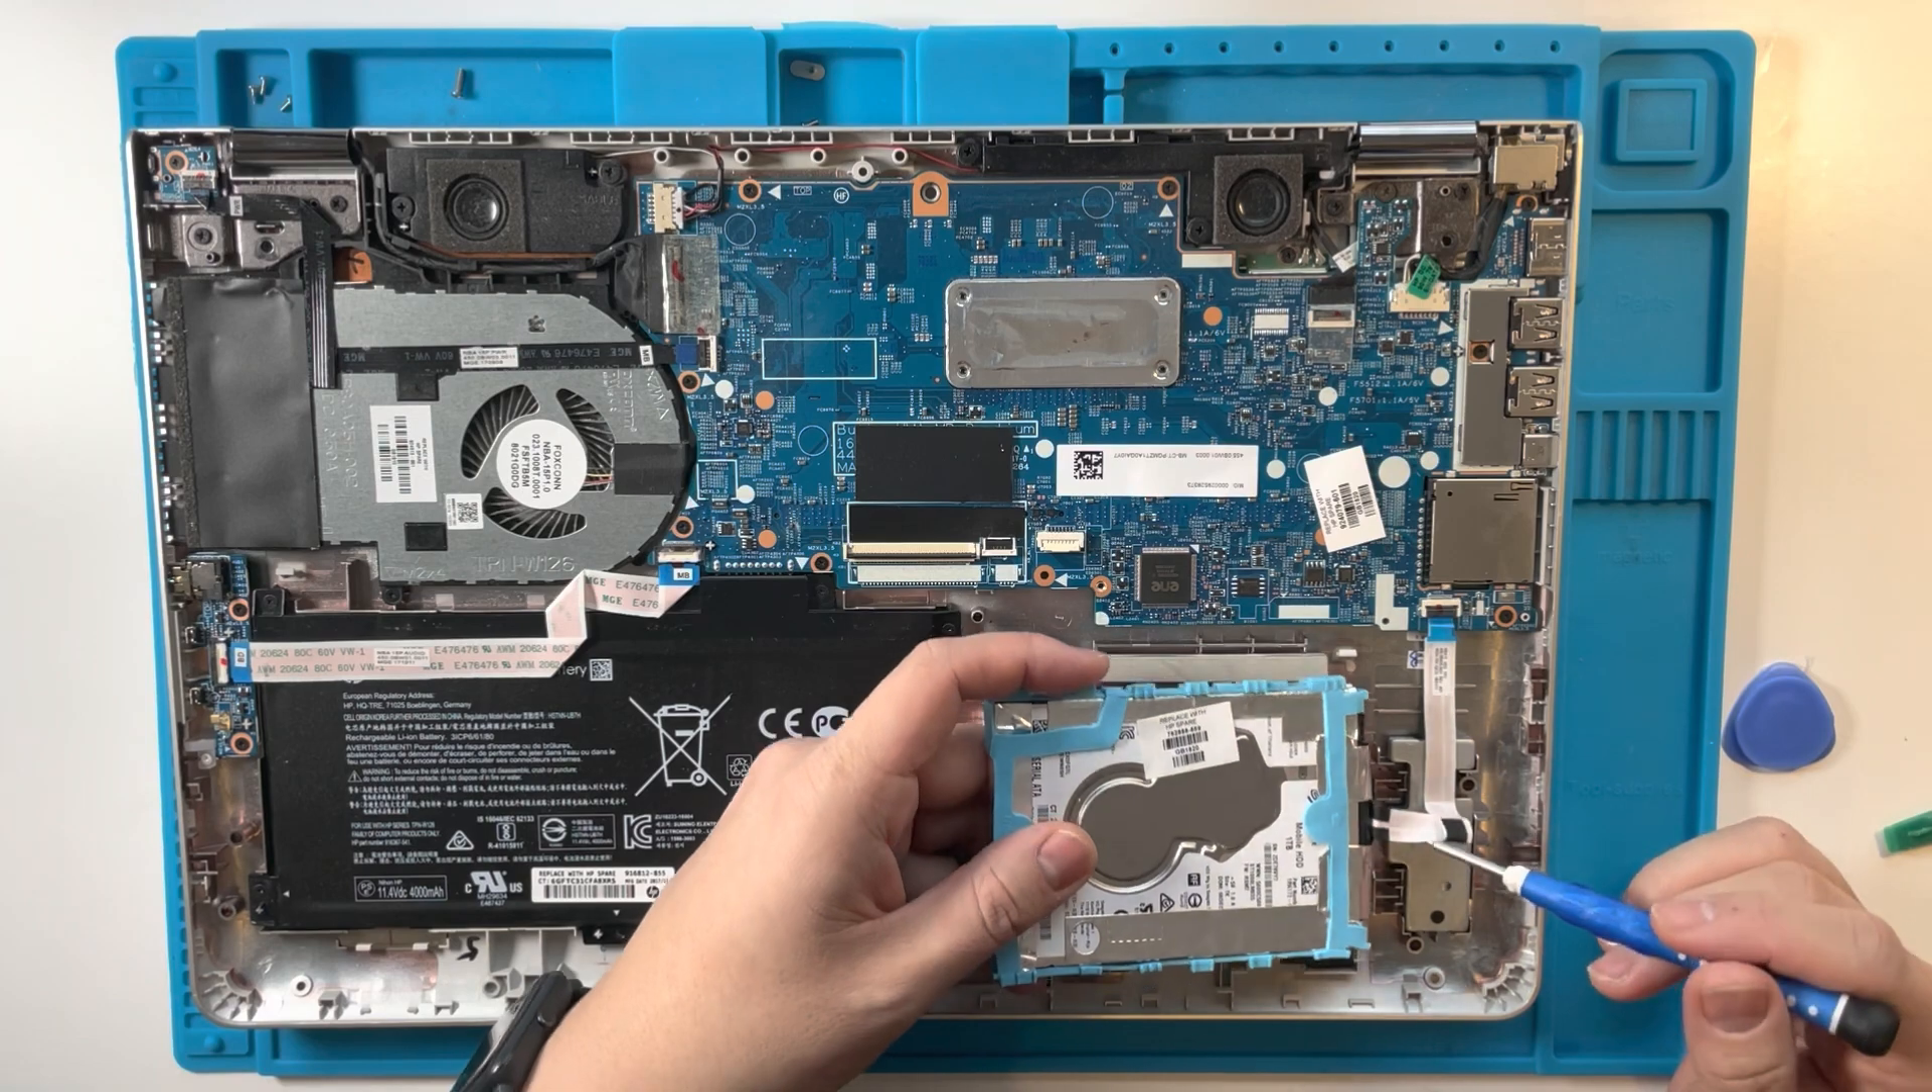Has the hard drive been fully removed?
No.